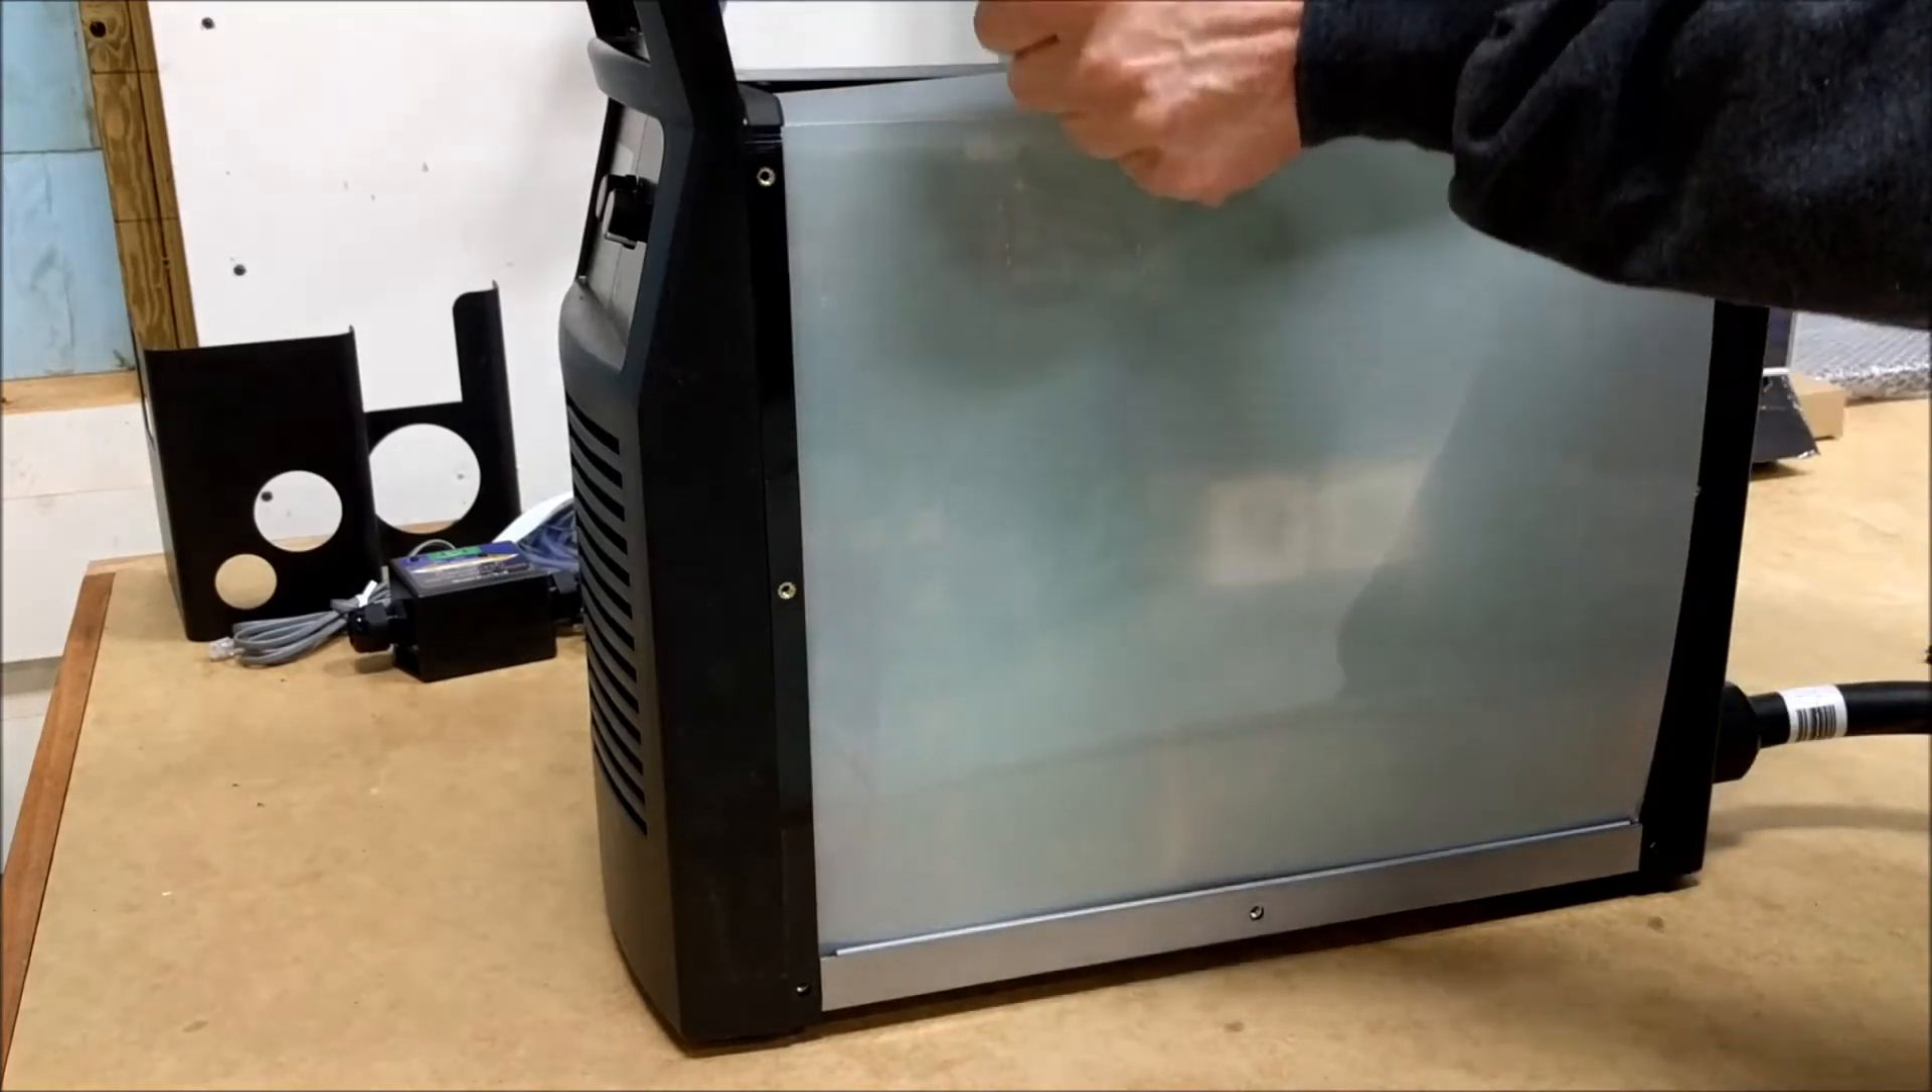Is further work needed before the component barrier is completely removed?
Yes.